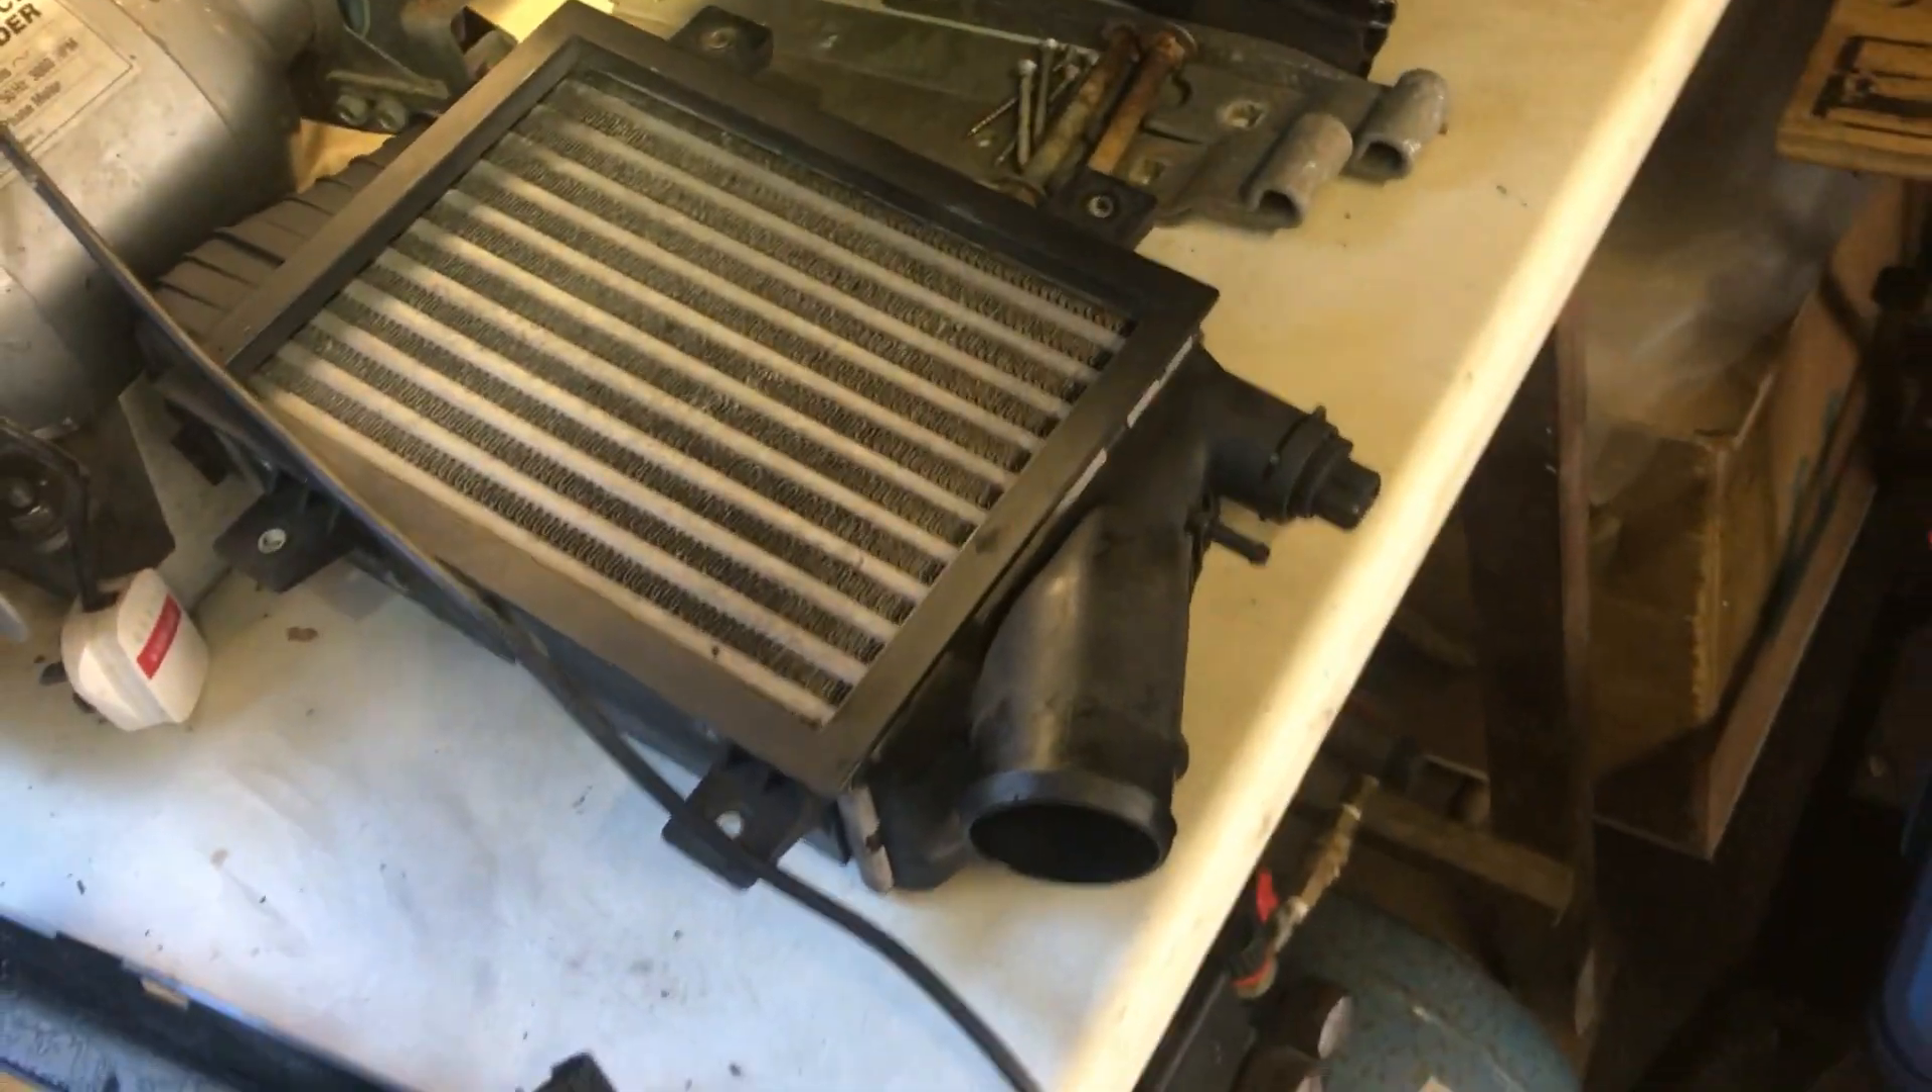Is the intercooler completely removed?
Yes.